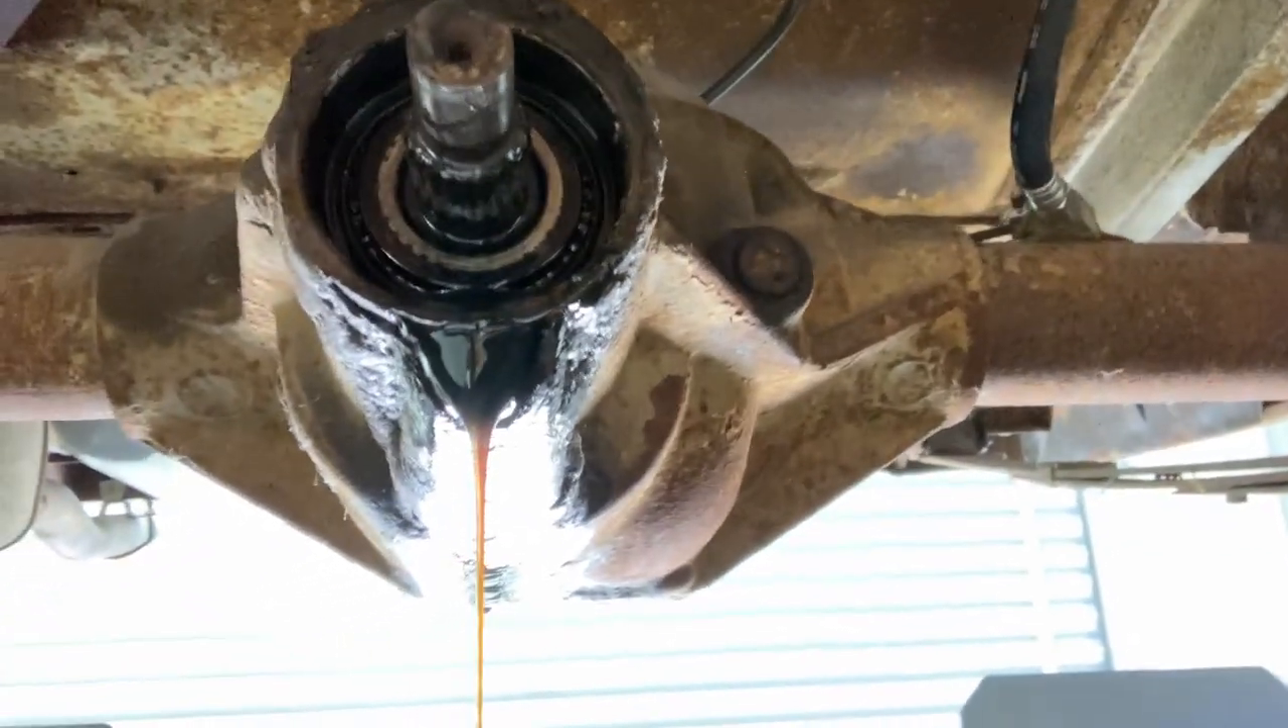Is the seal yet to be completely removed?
No.